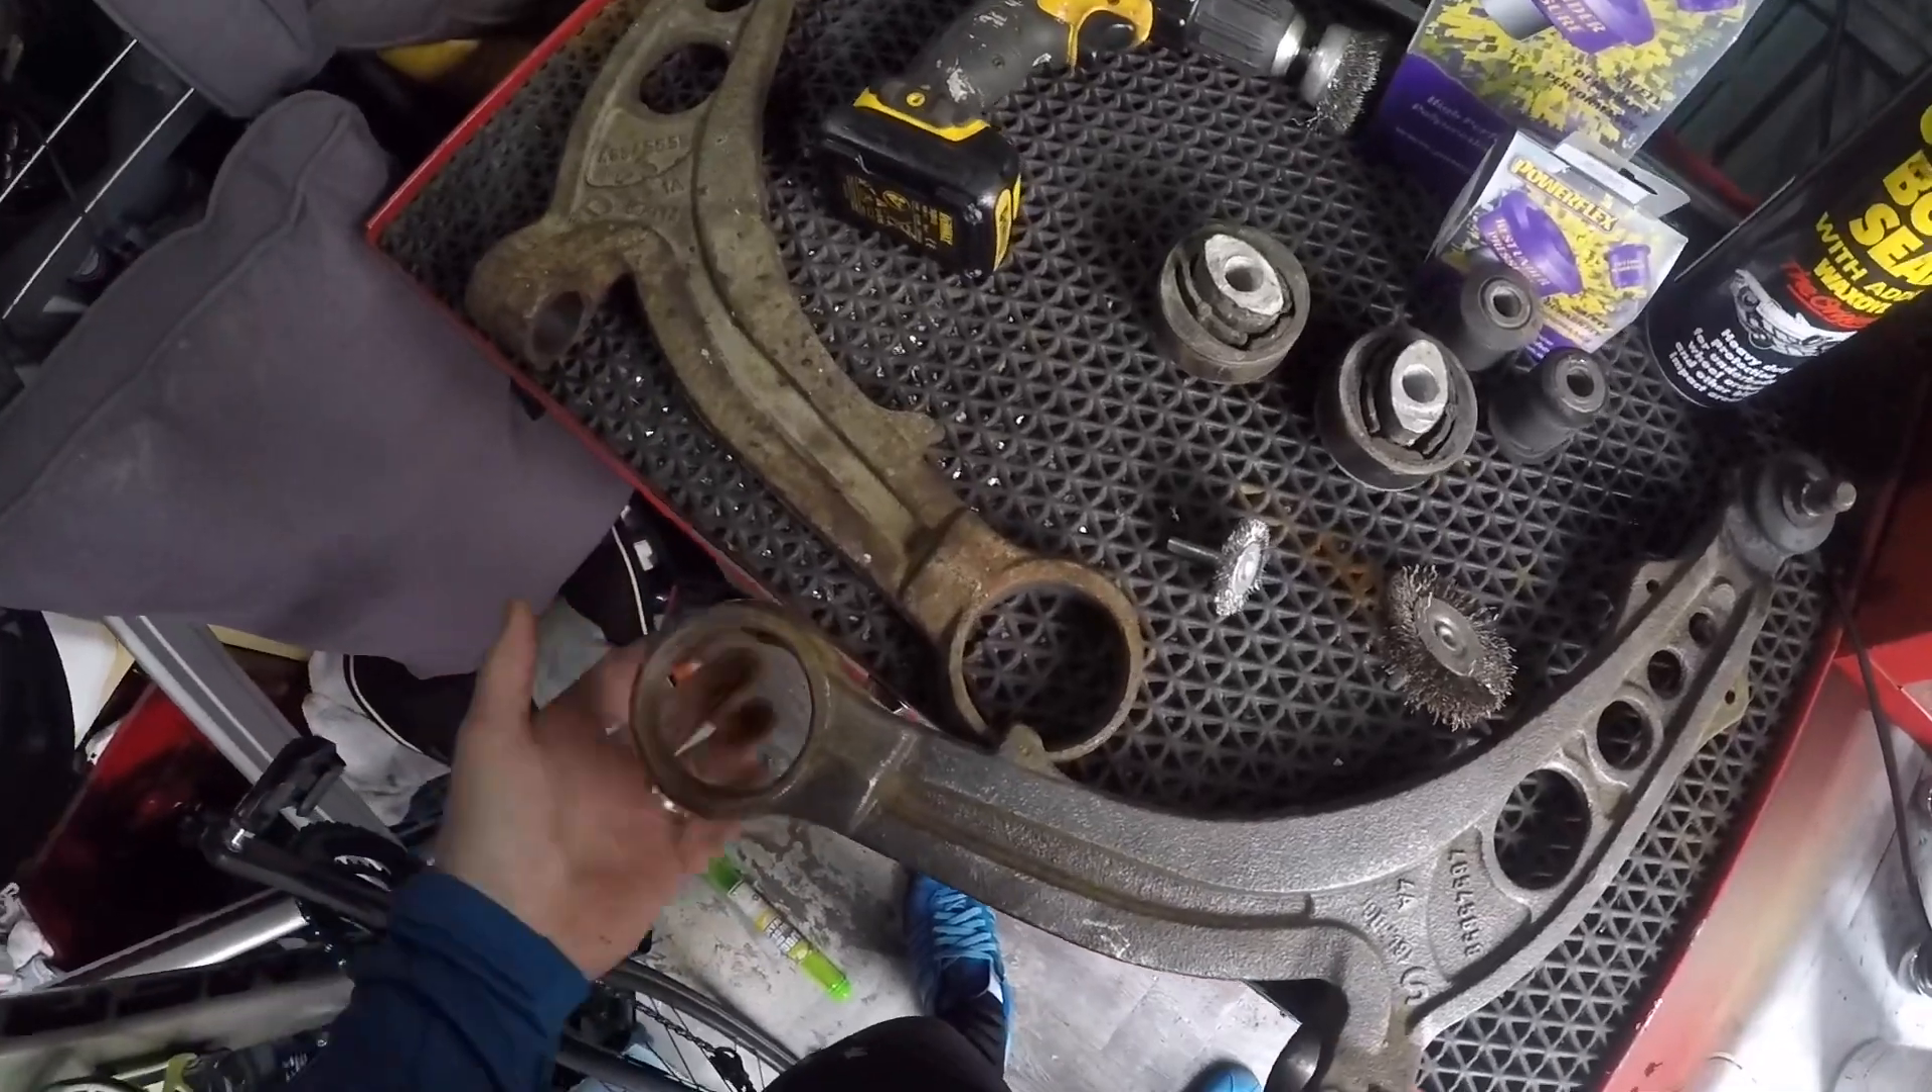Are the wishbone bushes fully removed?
Yes.